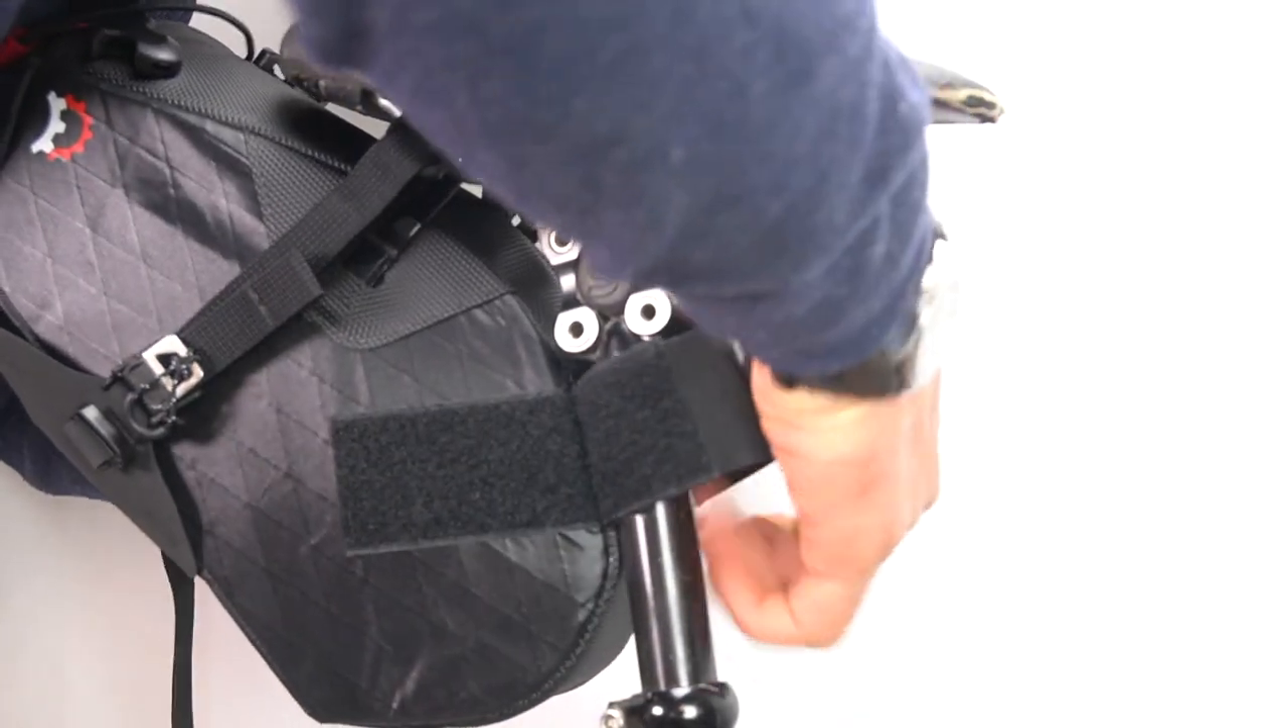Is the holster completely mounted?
No.